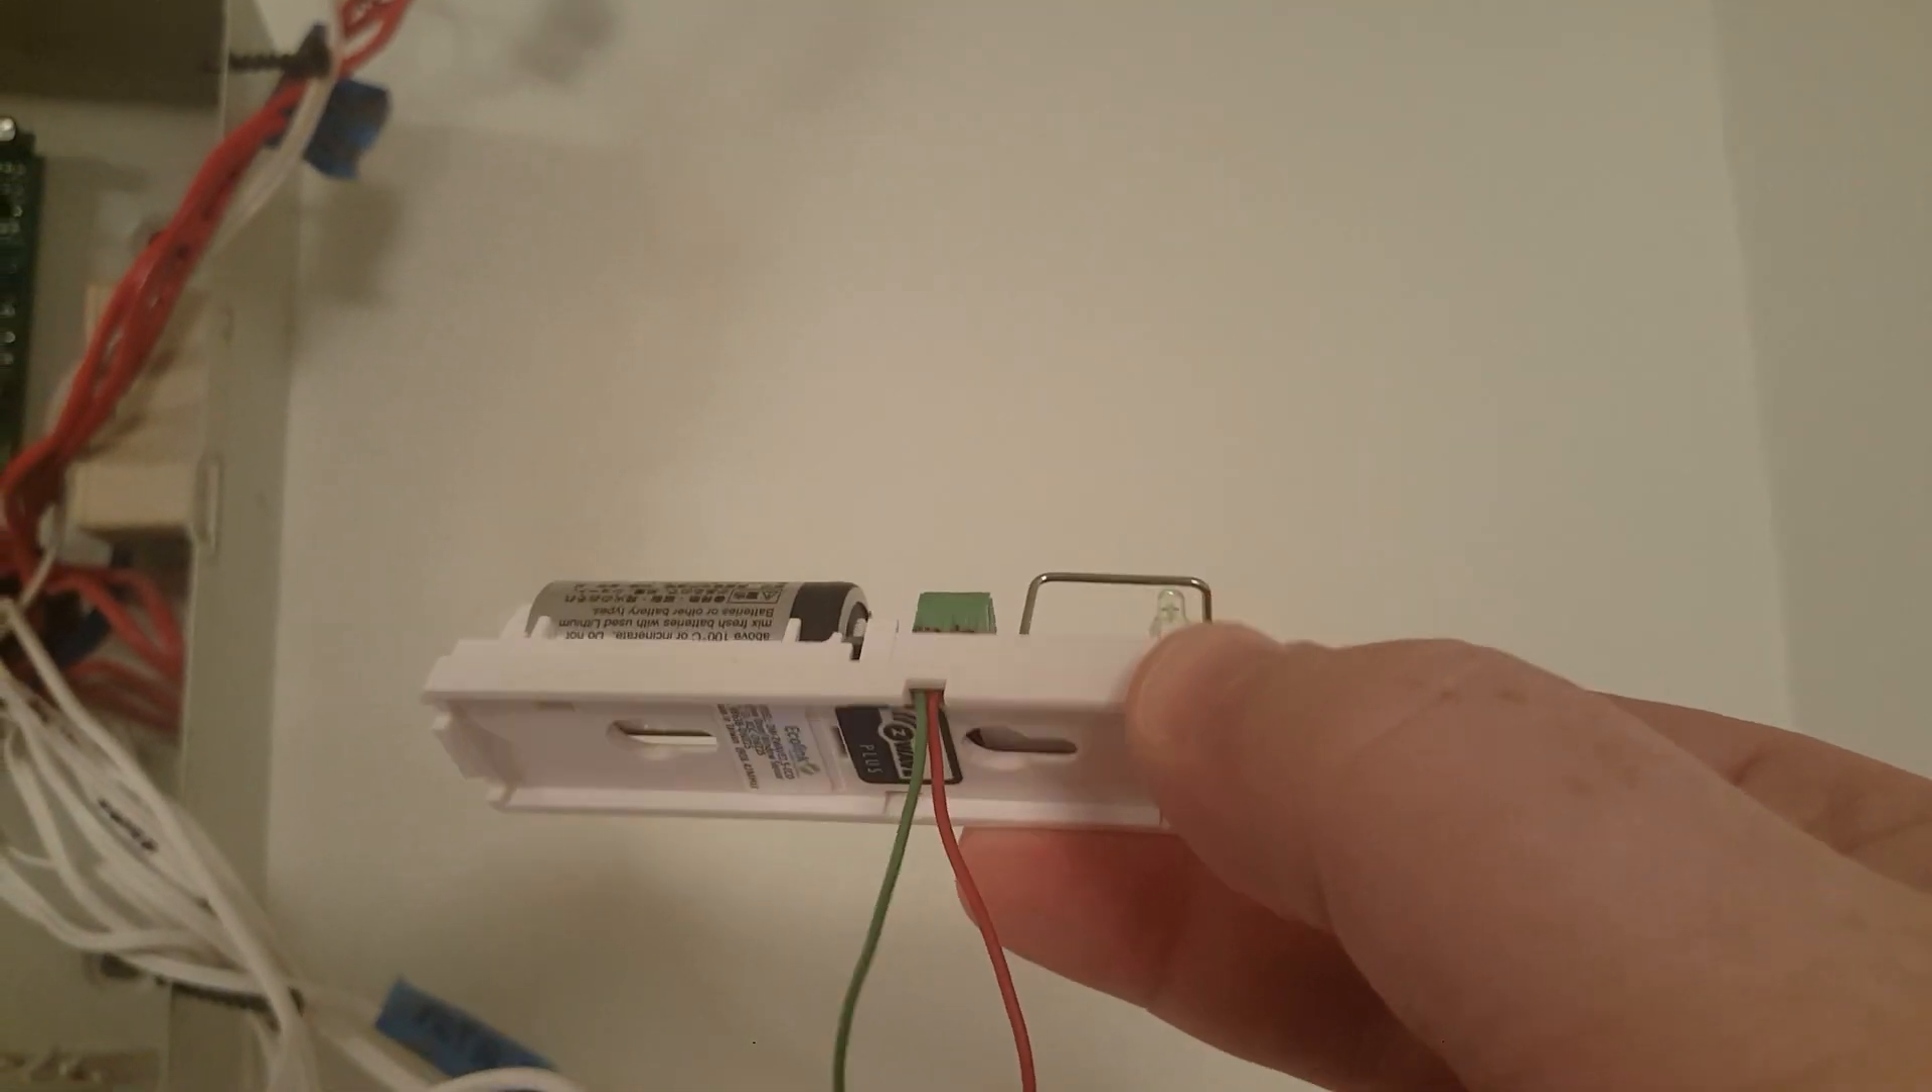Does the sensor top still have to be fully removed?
No.